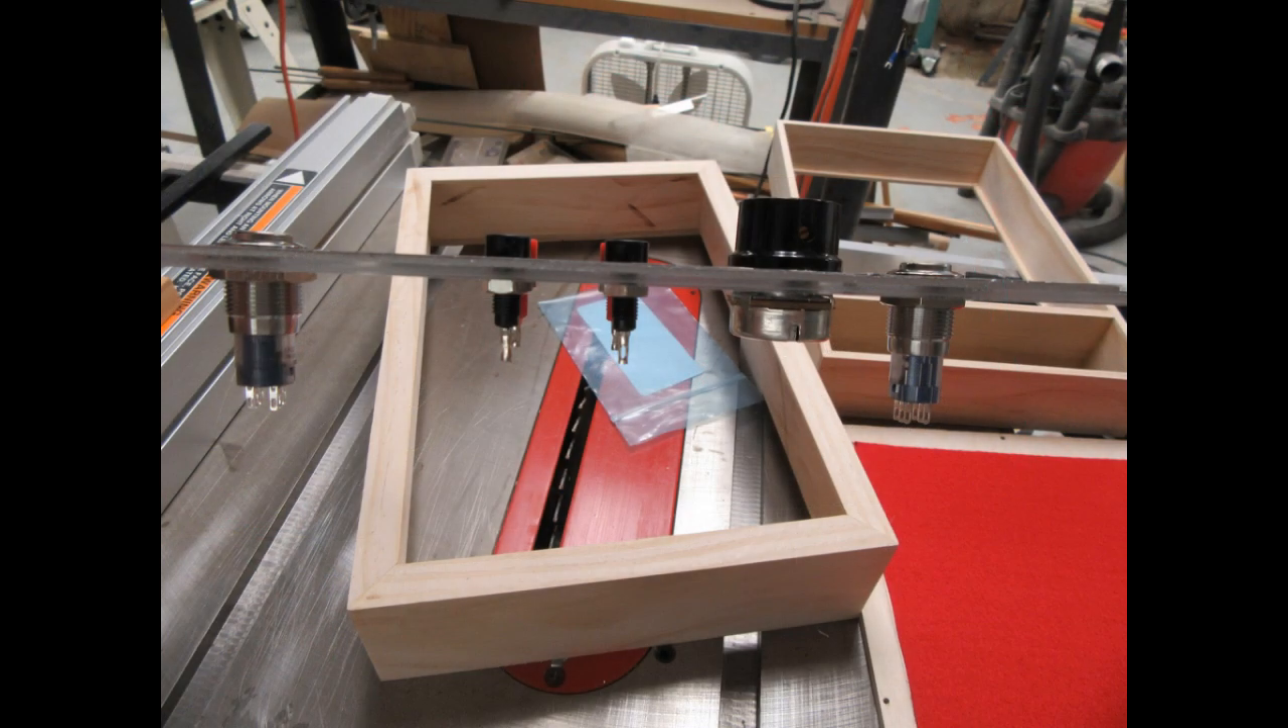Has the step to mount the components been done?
Yes.